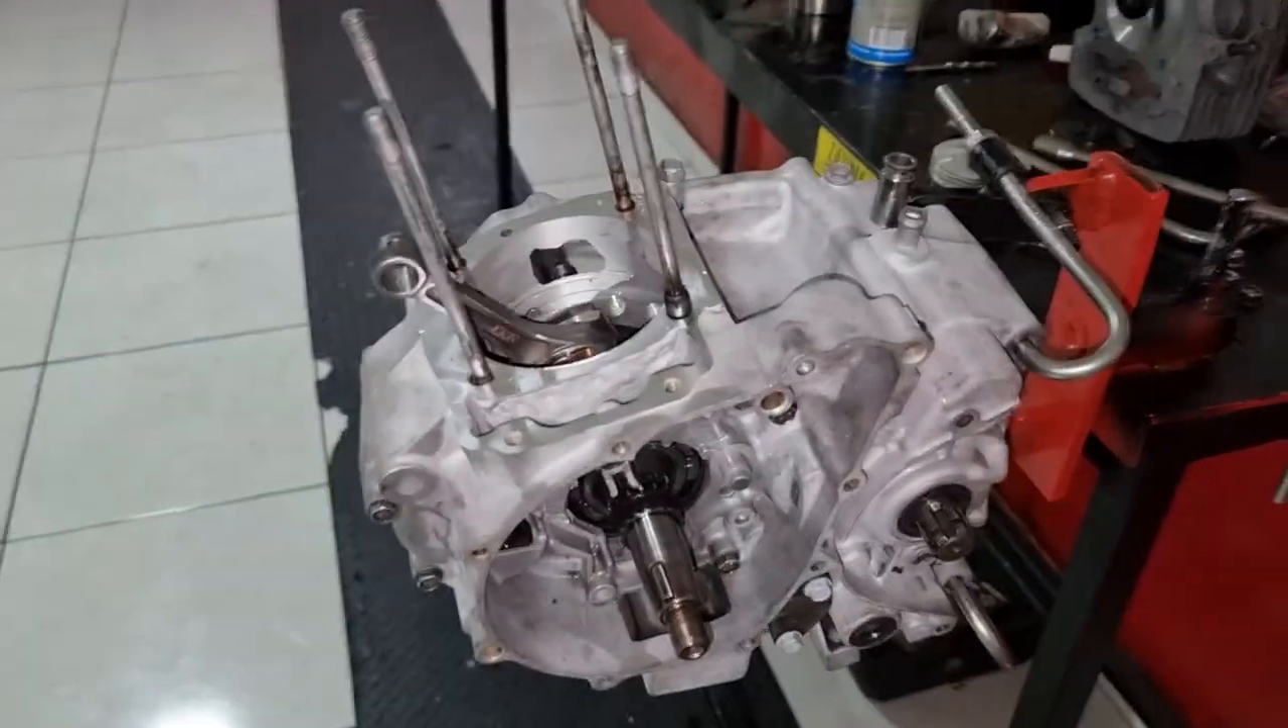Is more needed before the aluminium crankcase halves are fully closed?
No.